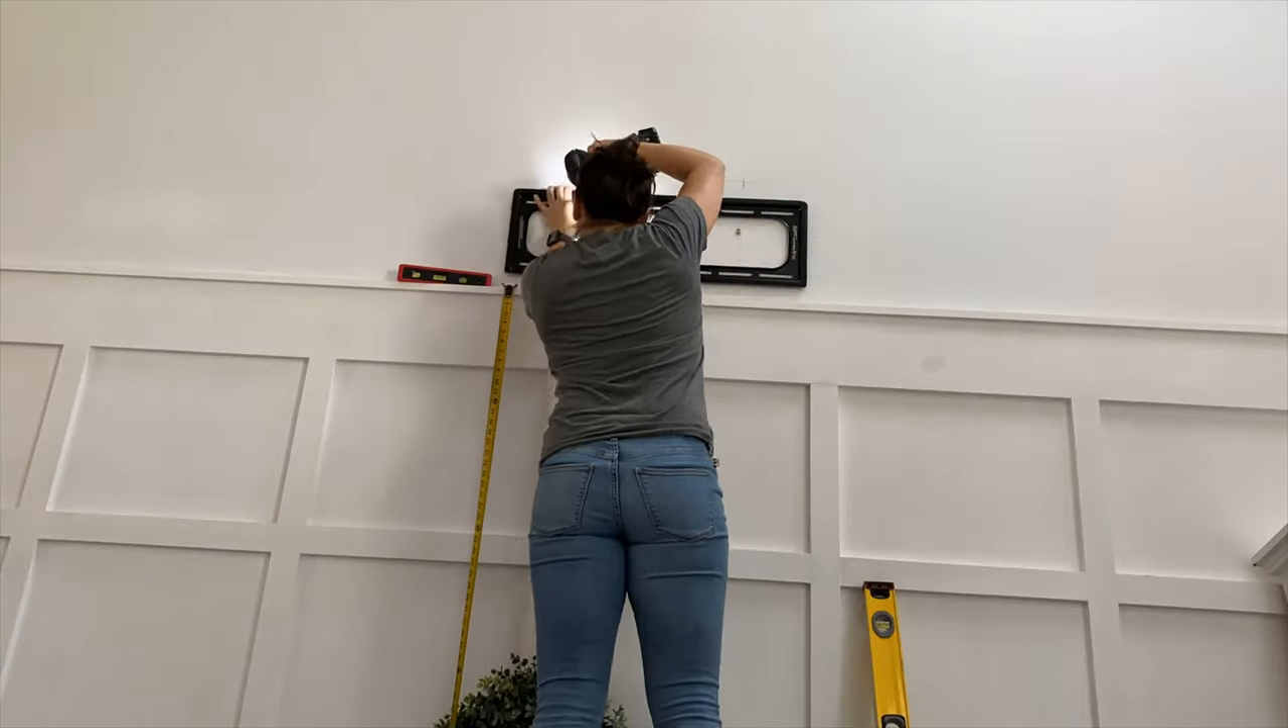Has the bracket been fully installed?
No.